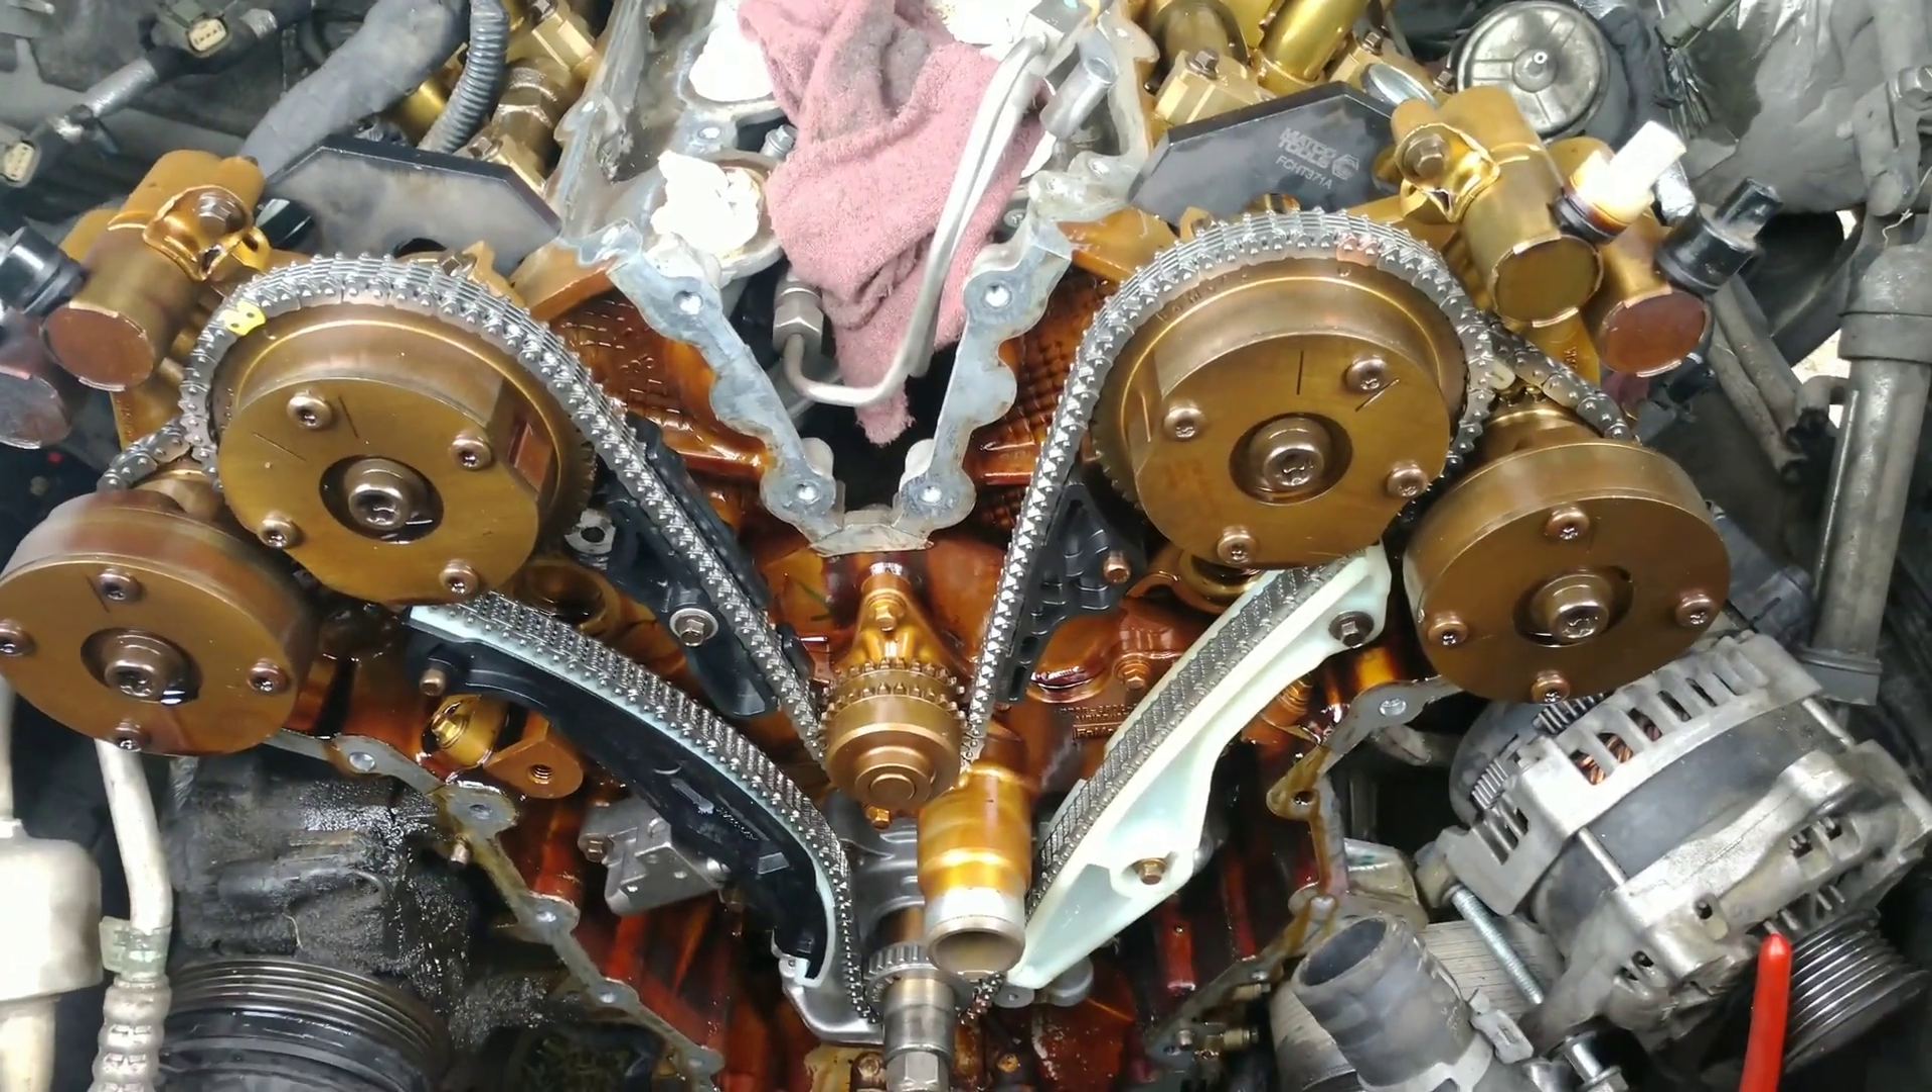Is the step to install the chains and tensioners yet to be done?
No.